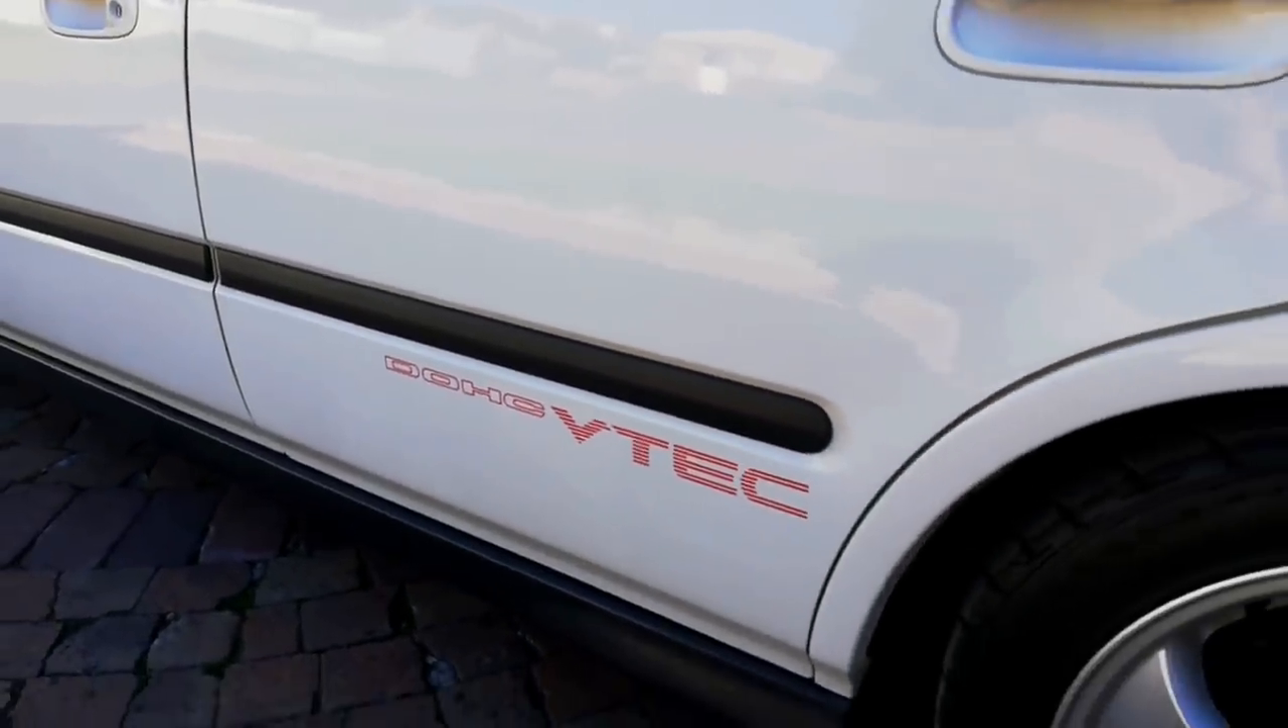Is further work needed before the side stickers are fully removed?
Yes.